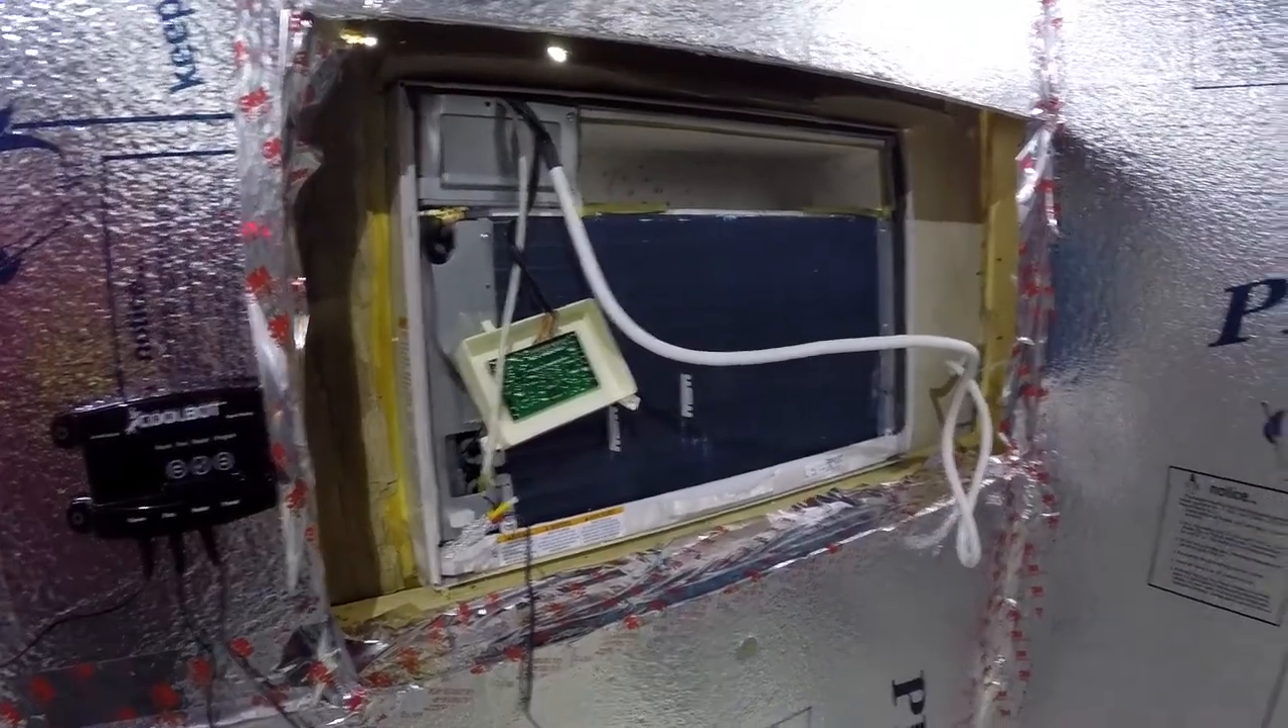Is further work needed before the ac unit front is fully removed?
No.